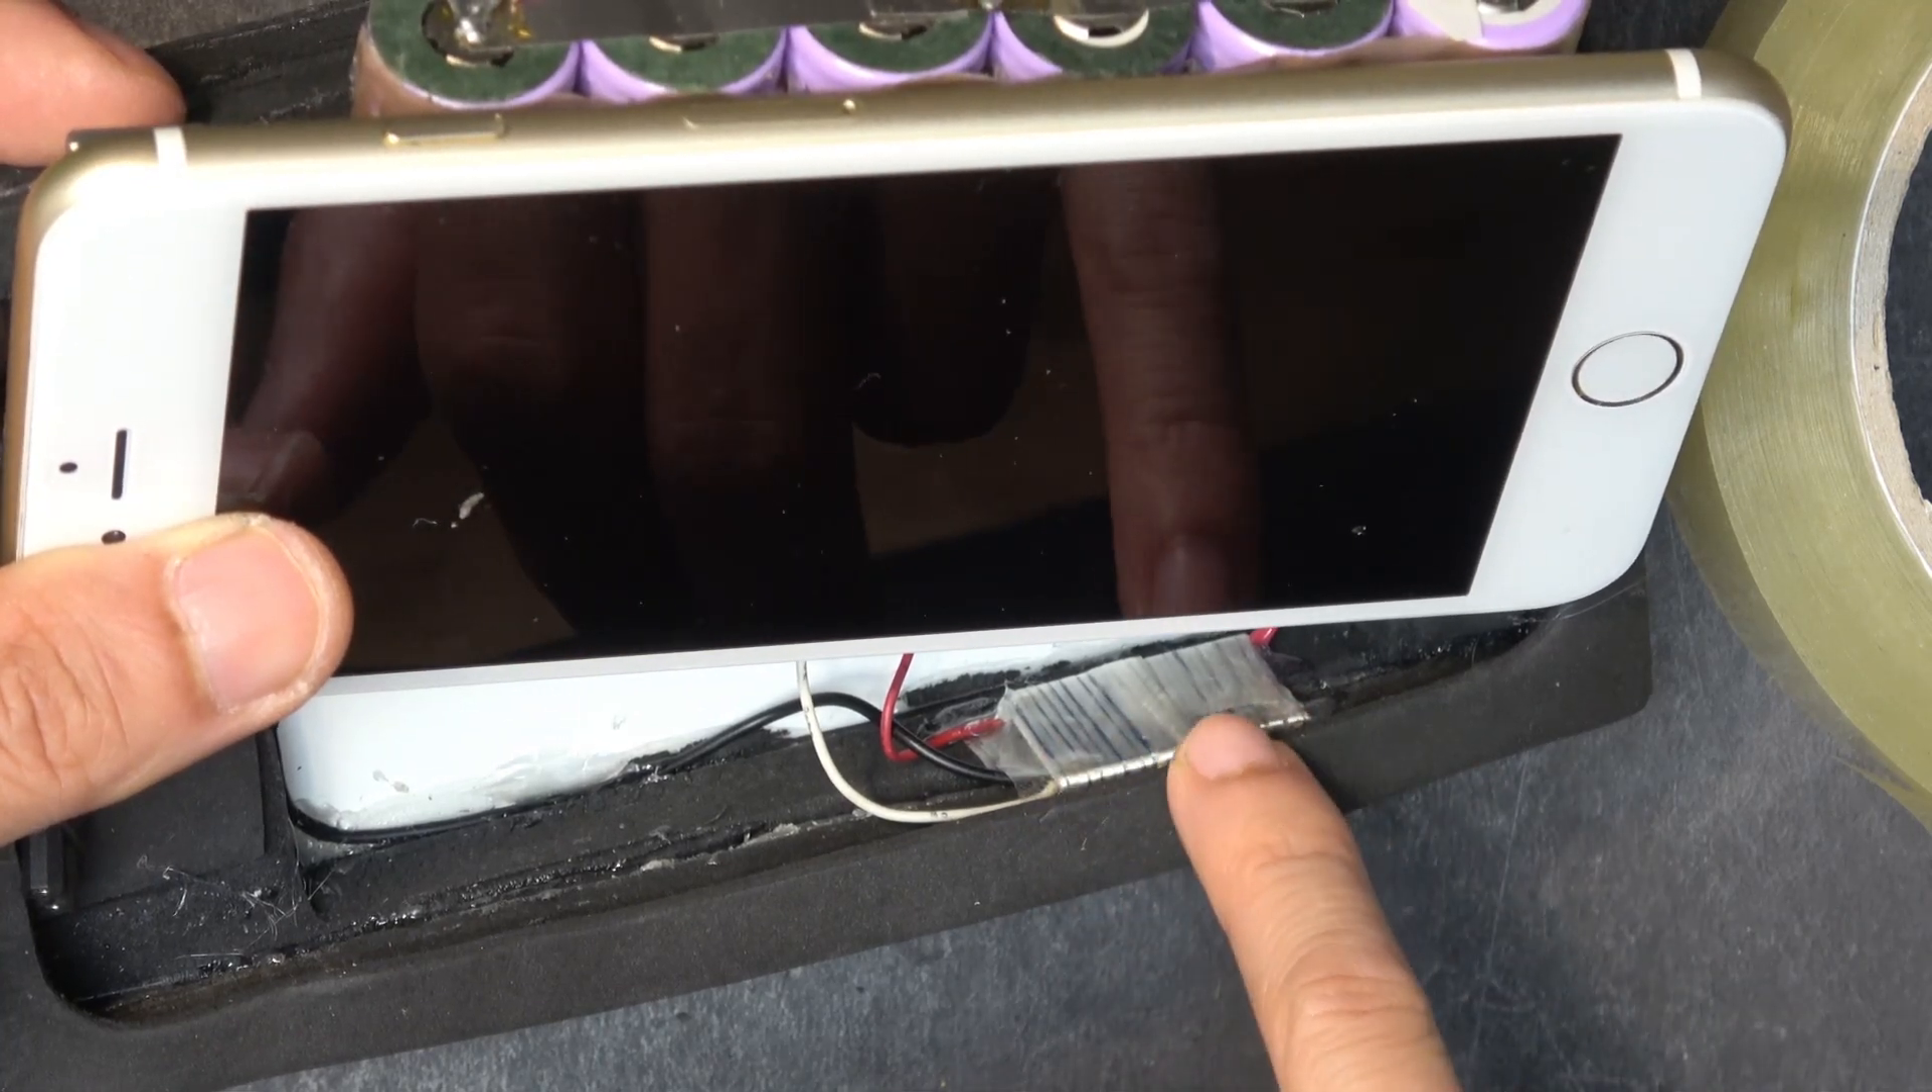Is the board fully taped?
Yes.